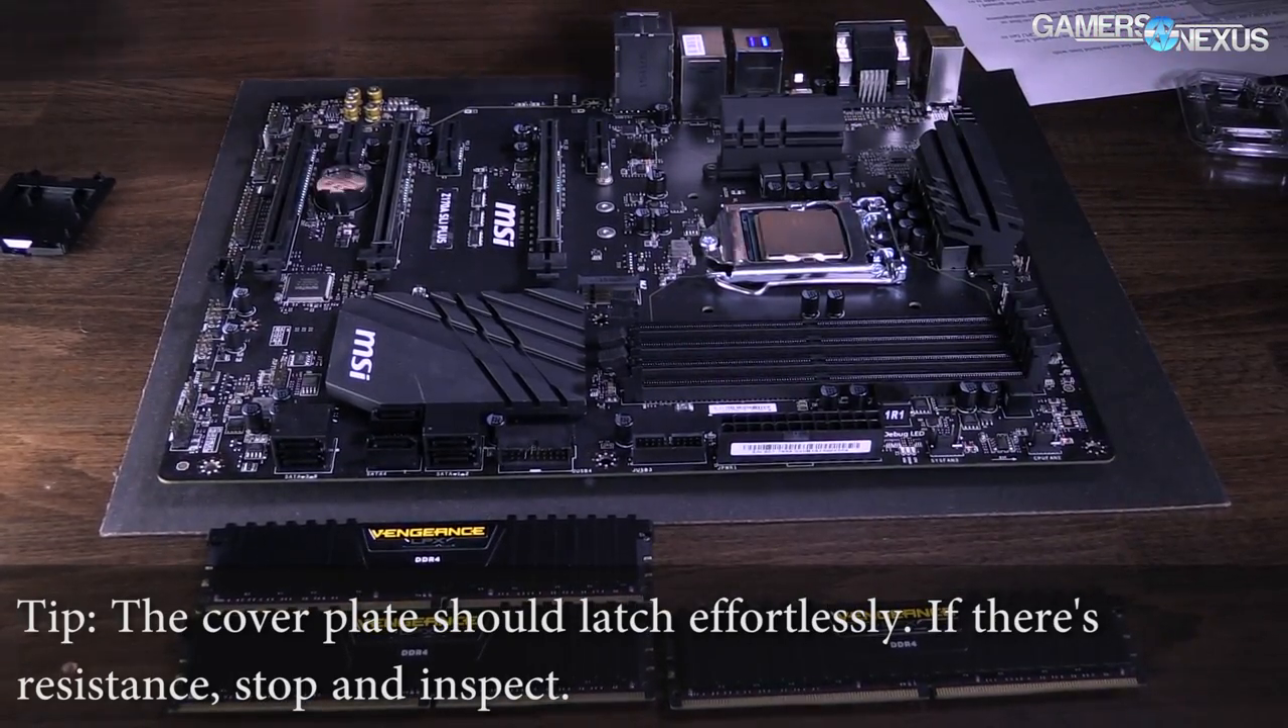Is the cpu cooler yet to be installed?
Yes.